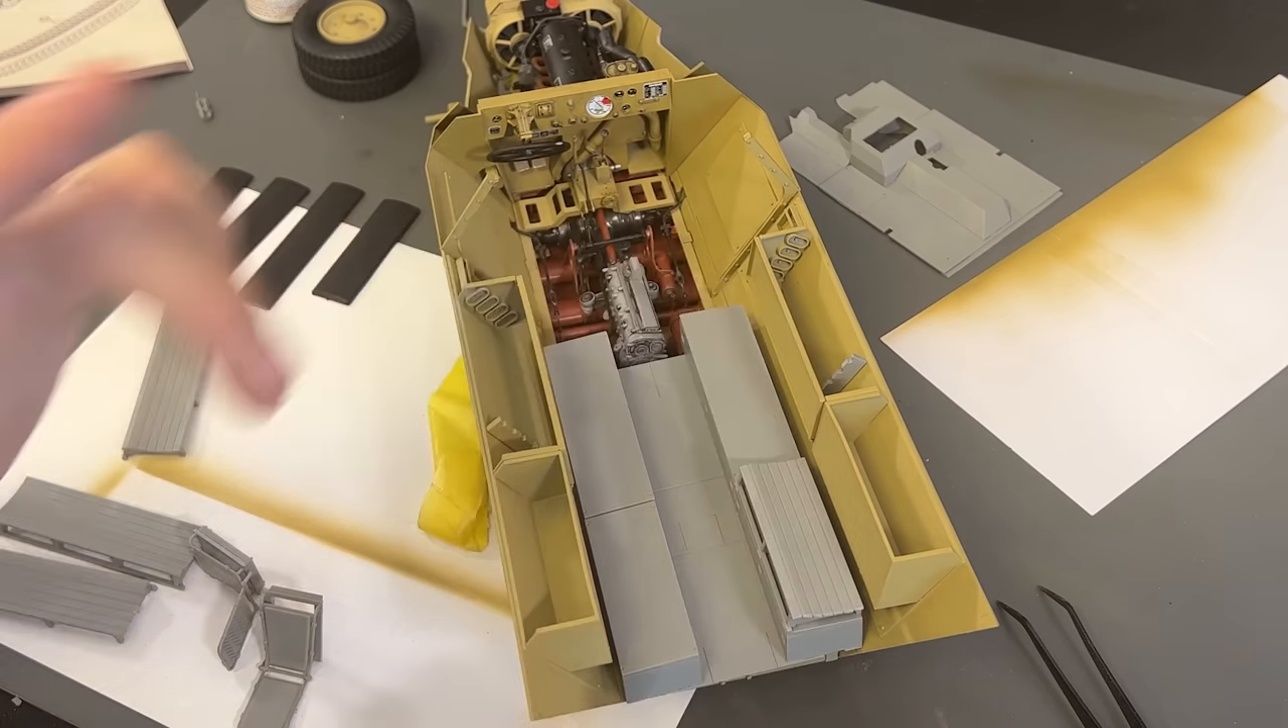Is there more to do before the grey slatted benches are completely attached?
Yes.